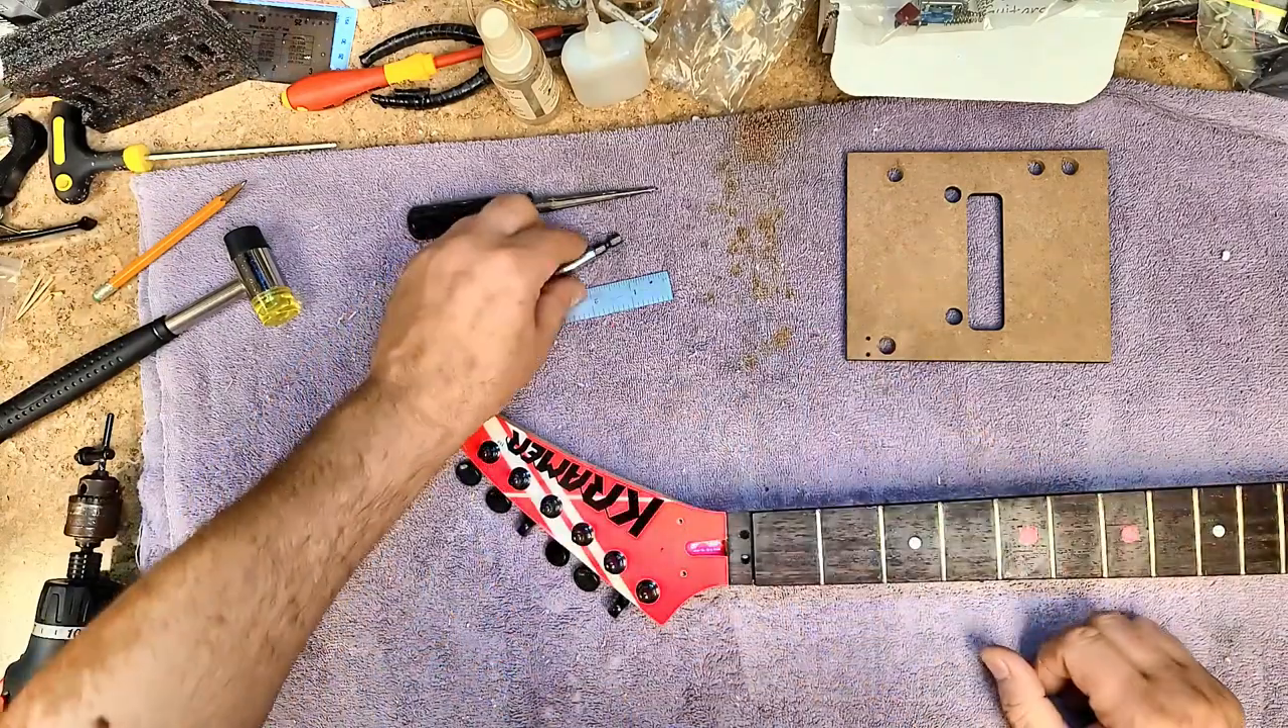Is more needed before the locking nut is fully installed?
Yes.